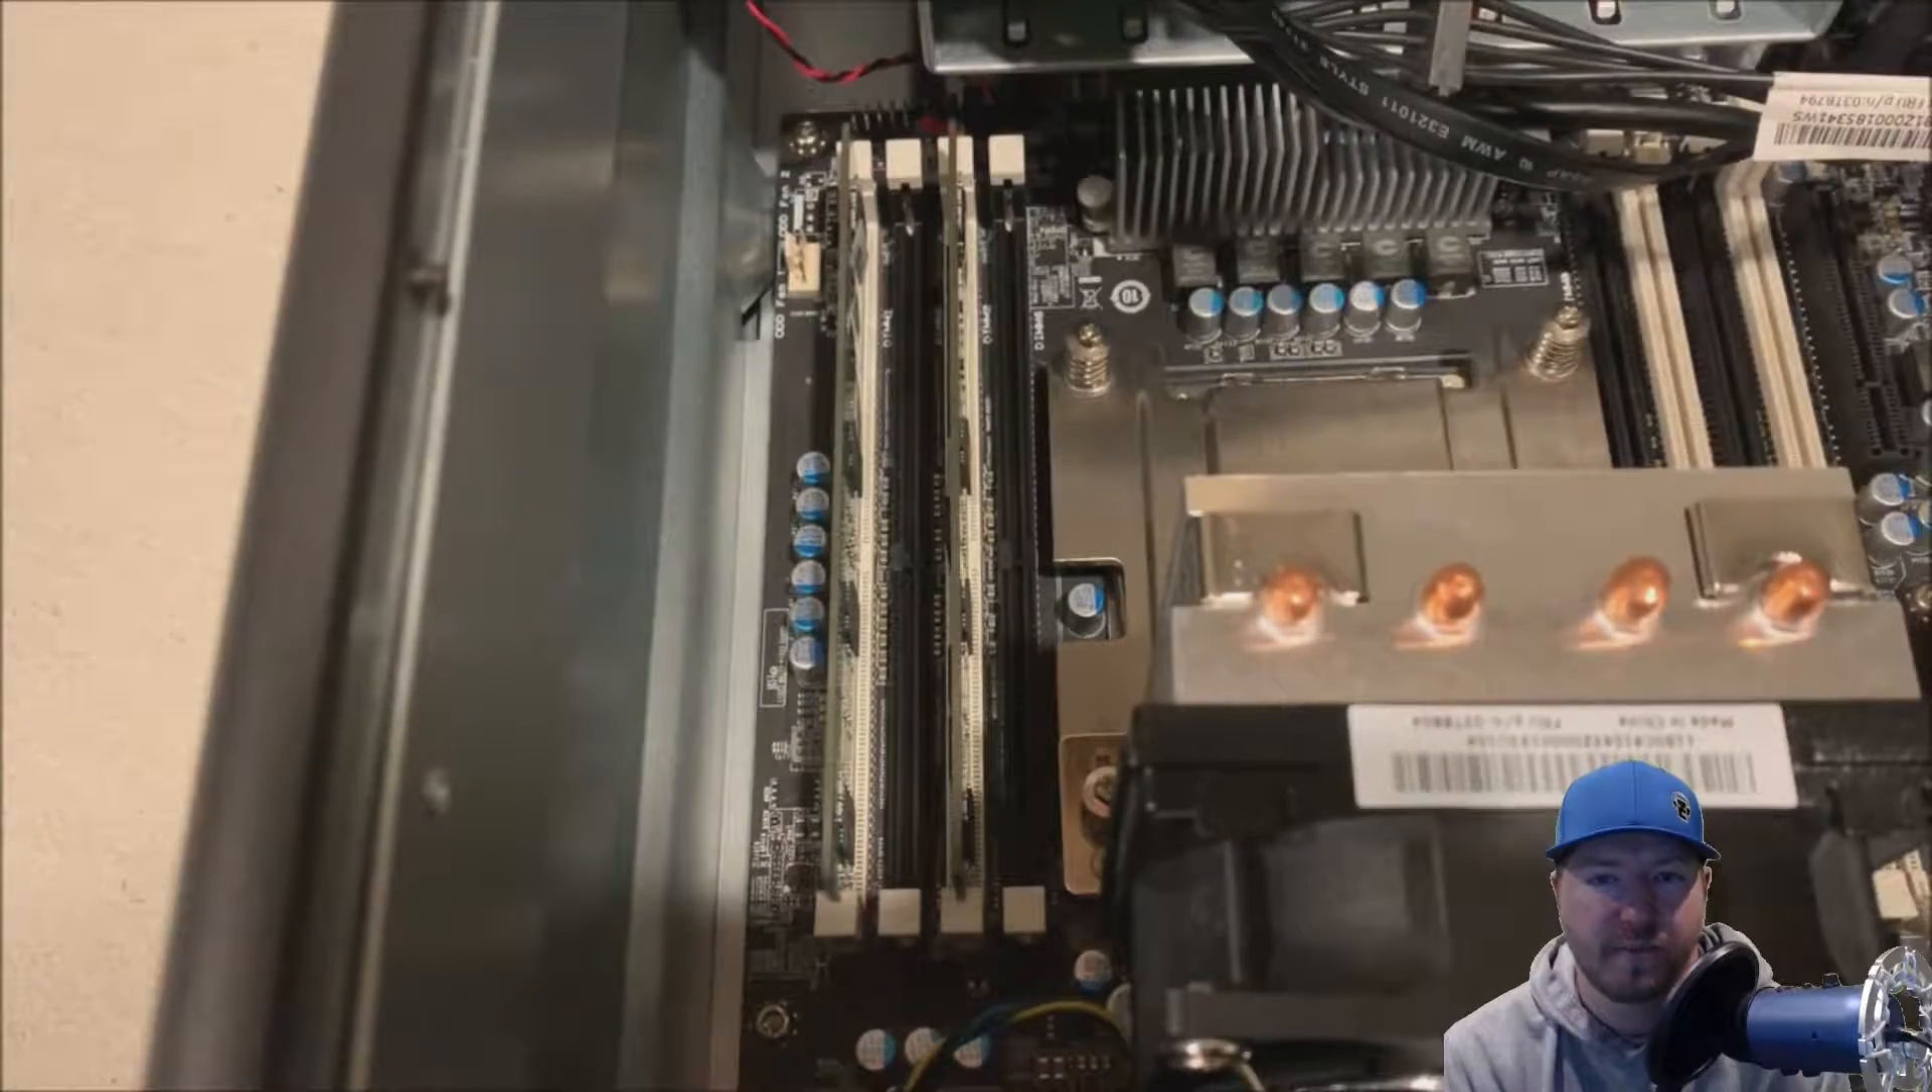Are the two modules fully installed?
Yes.